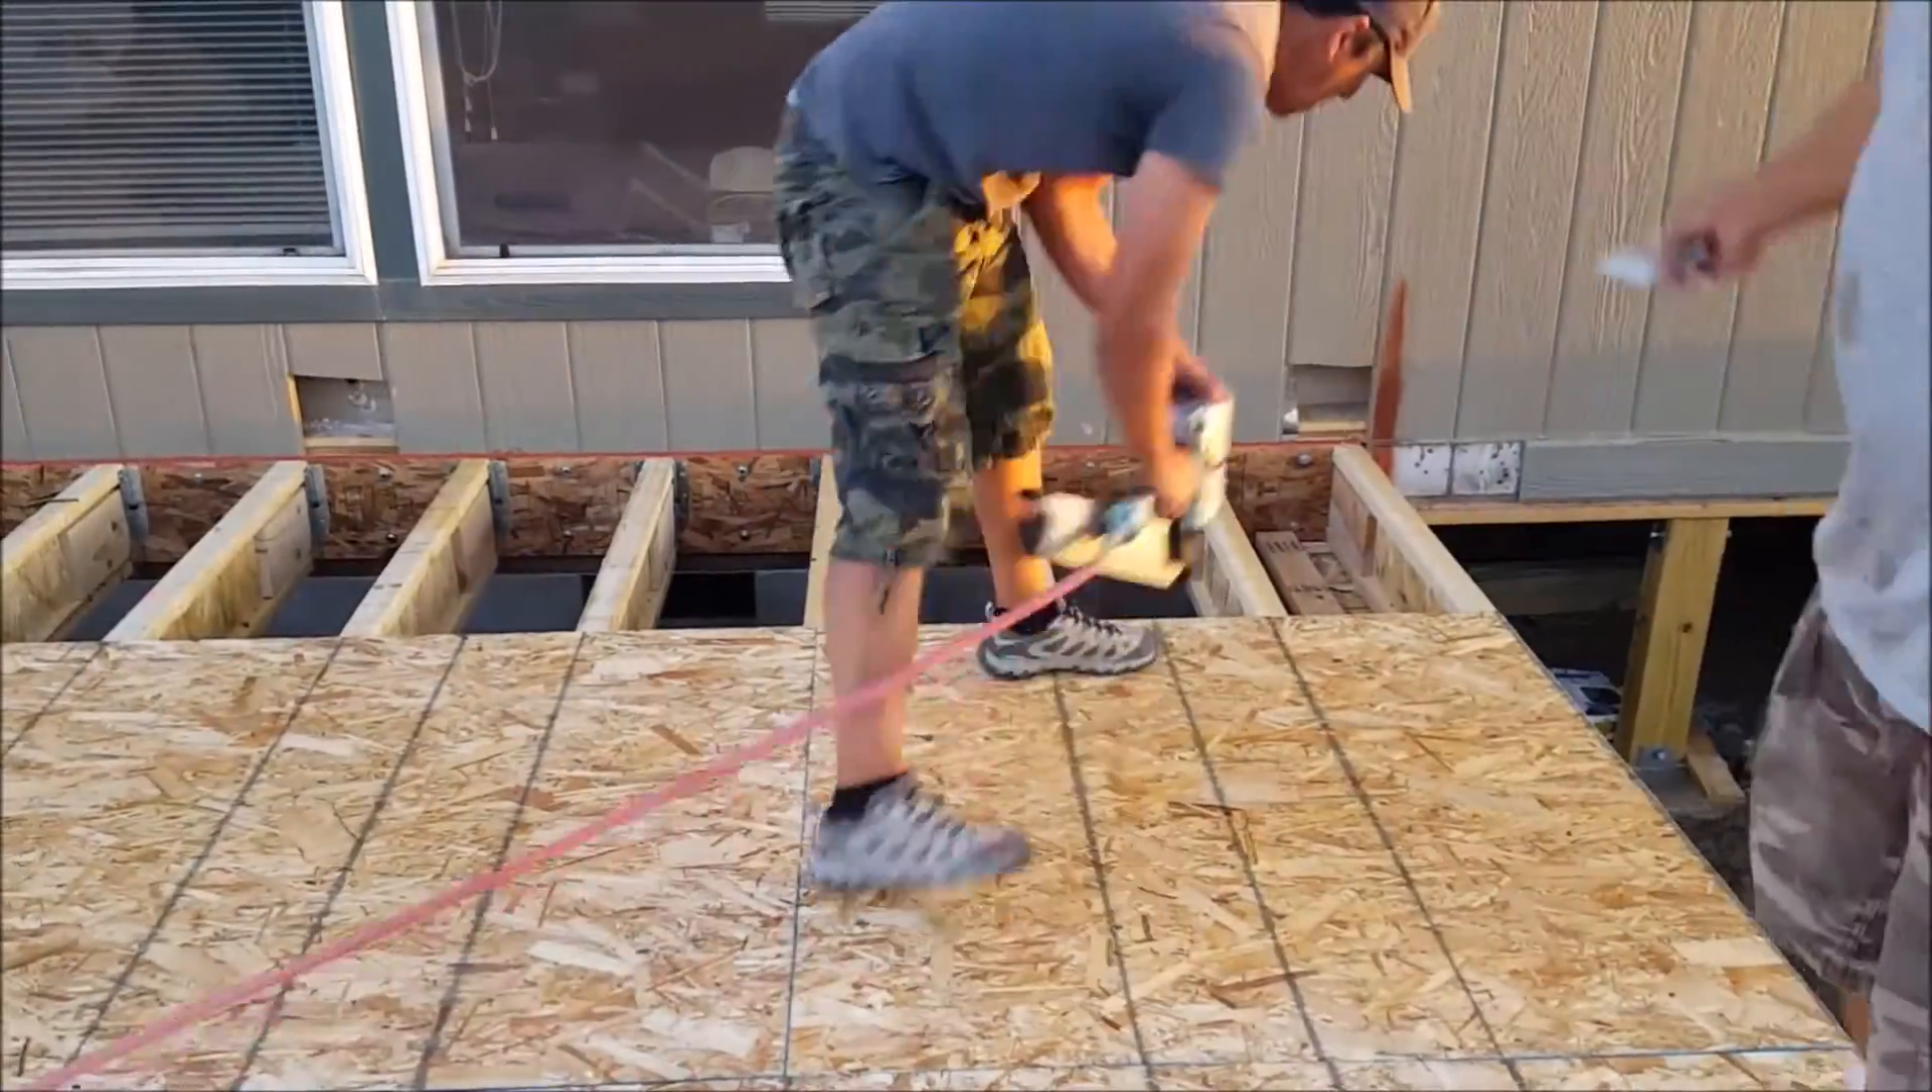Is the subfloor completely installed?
No.